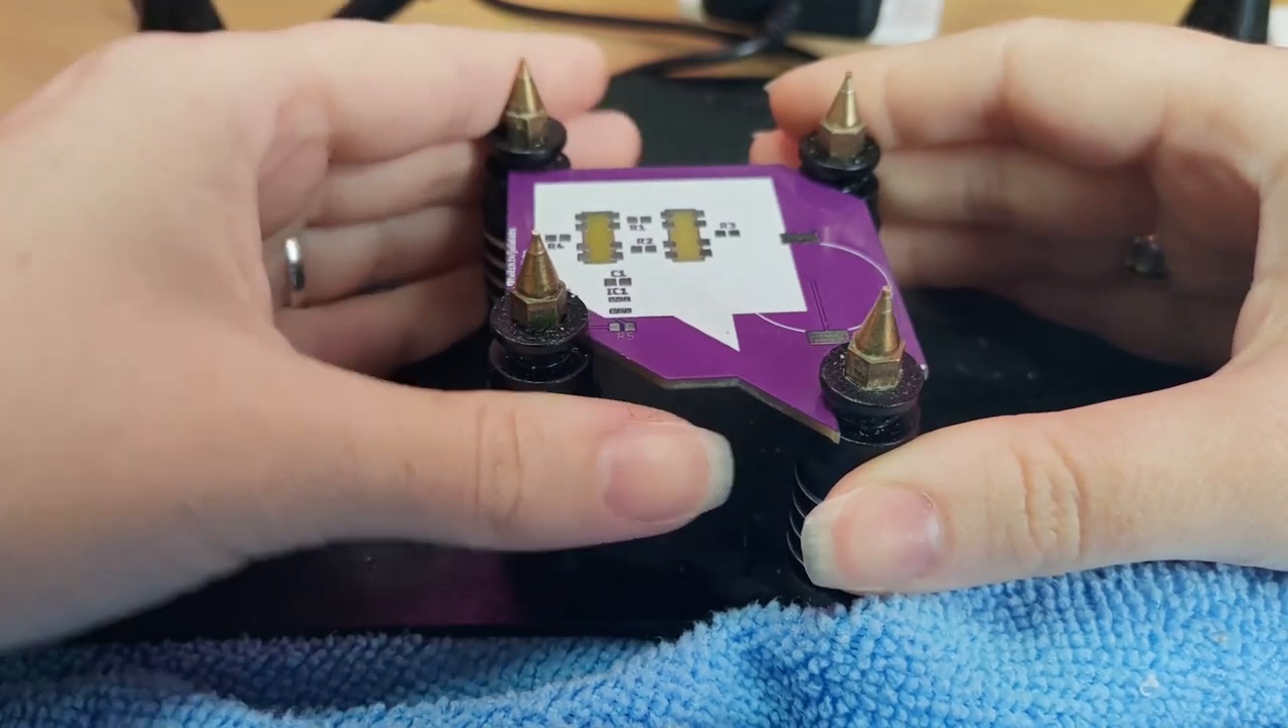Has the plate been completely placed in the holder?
Yes.